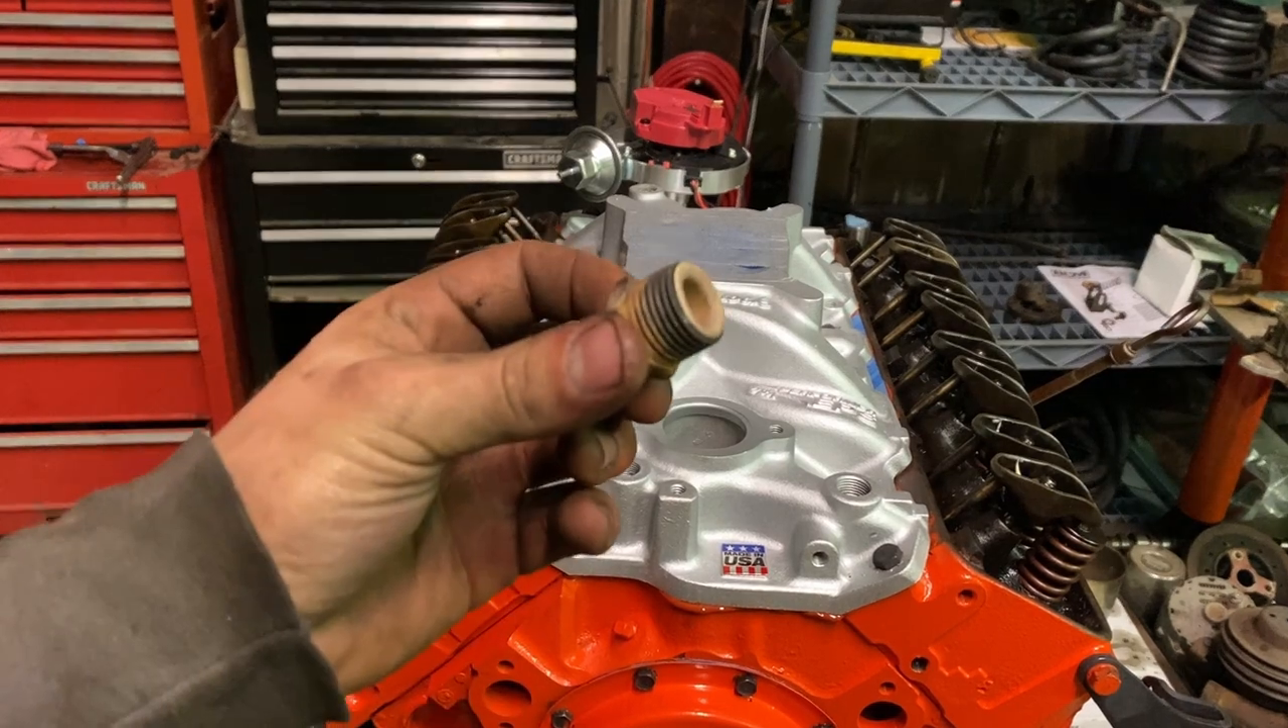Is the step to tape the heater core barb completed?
No.